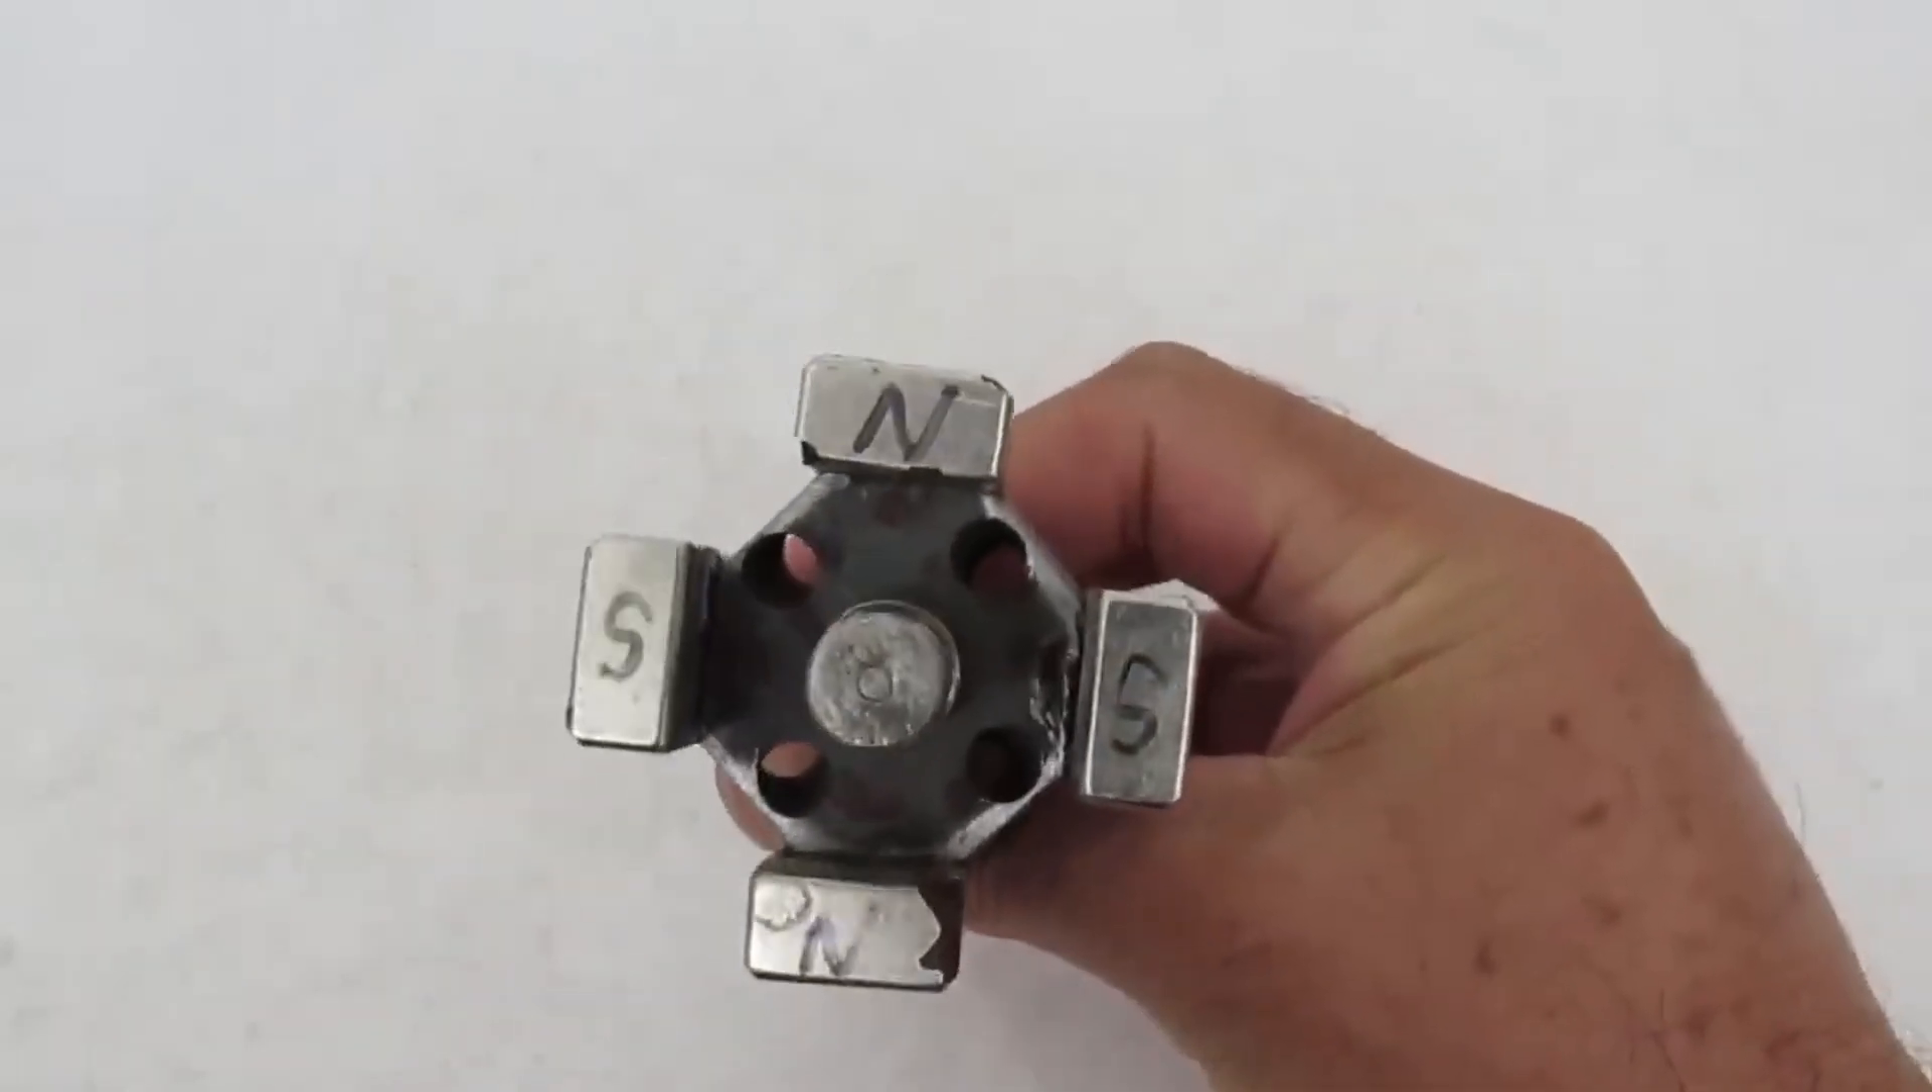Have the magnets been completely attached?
Yes.